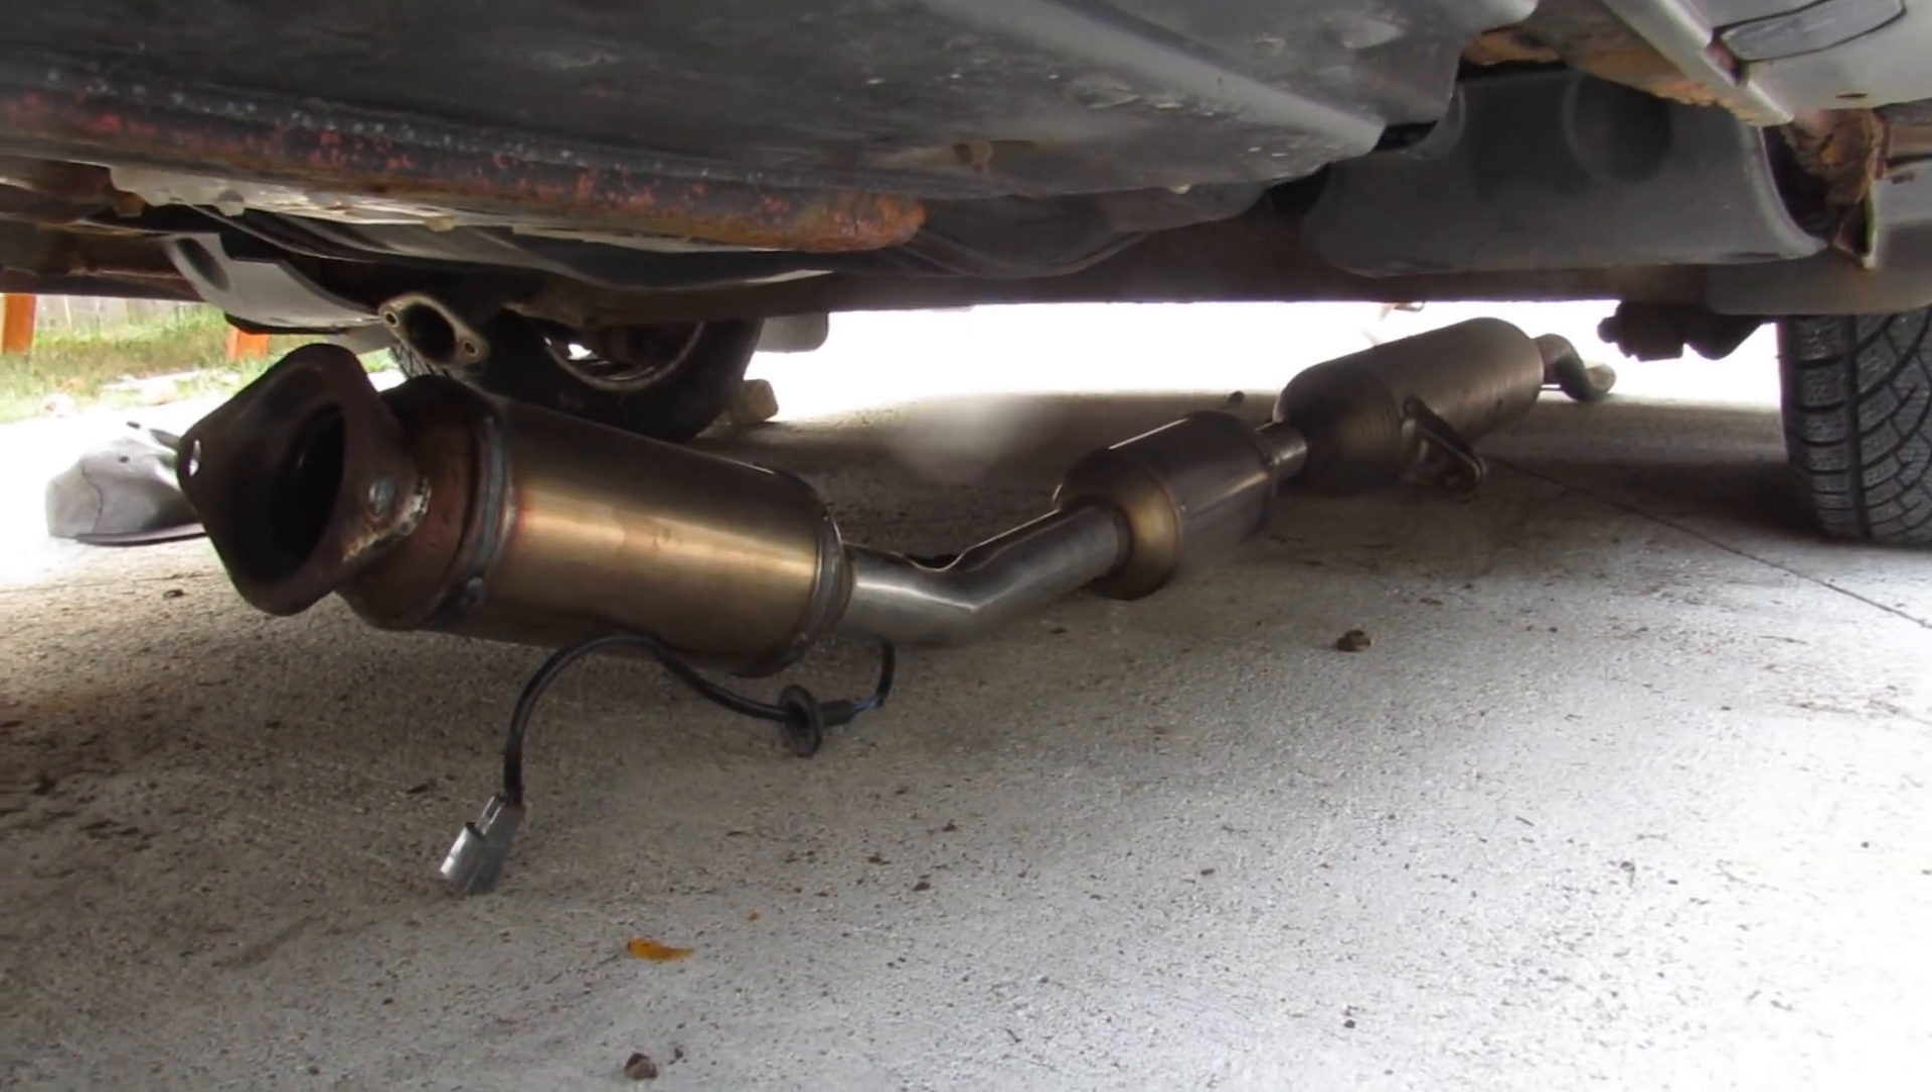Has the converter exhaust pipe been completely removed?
Yes.